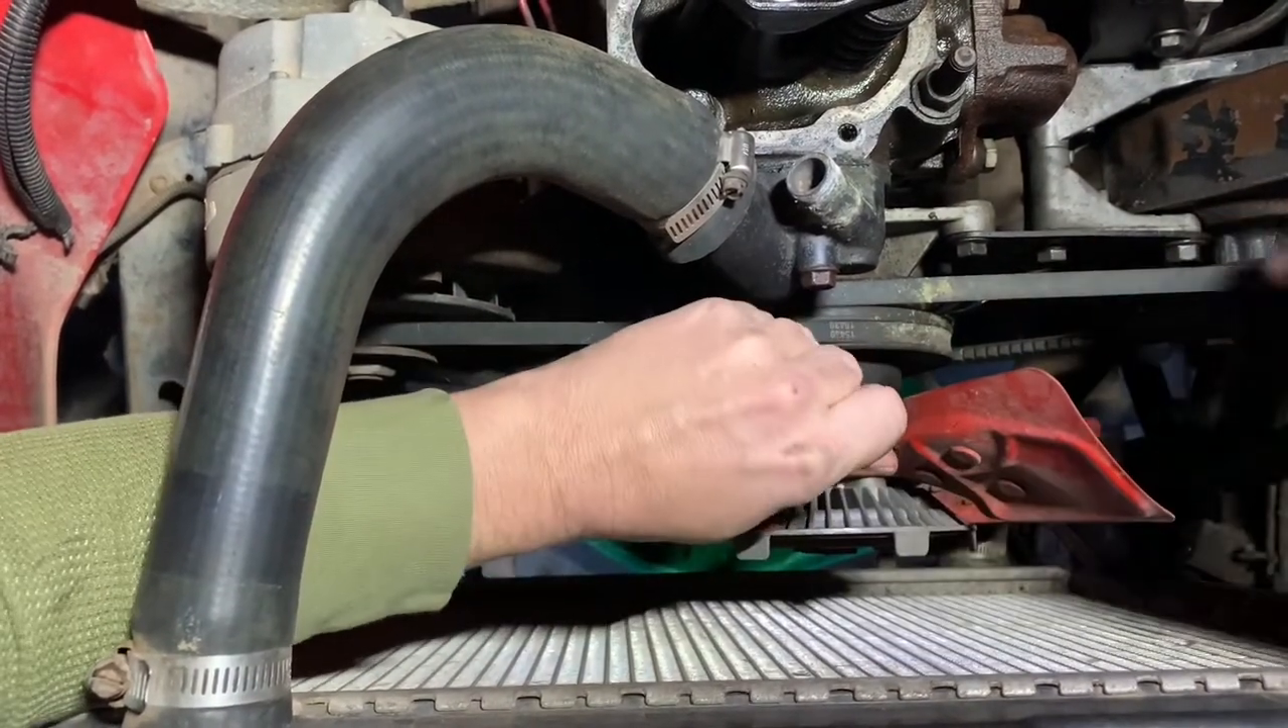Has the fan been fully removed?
No.